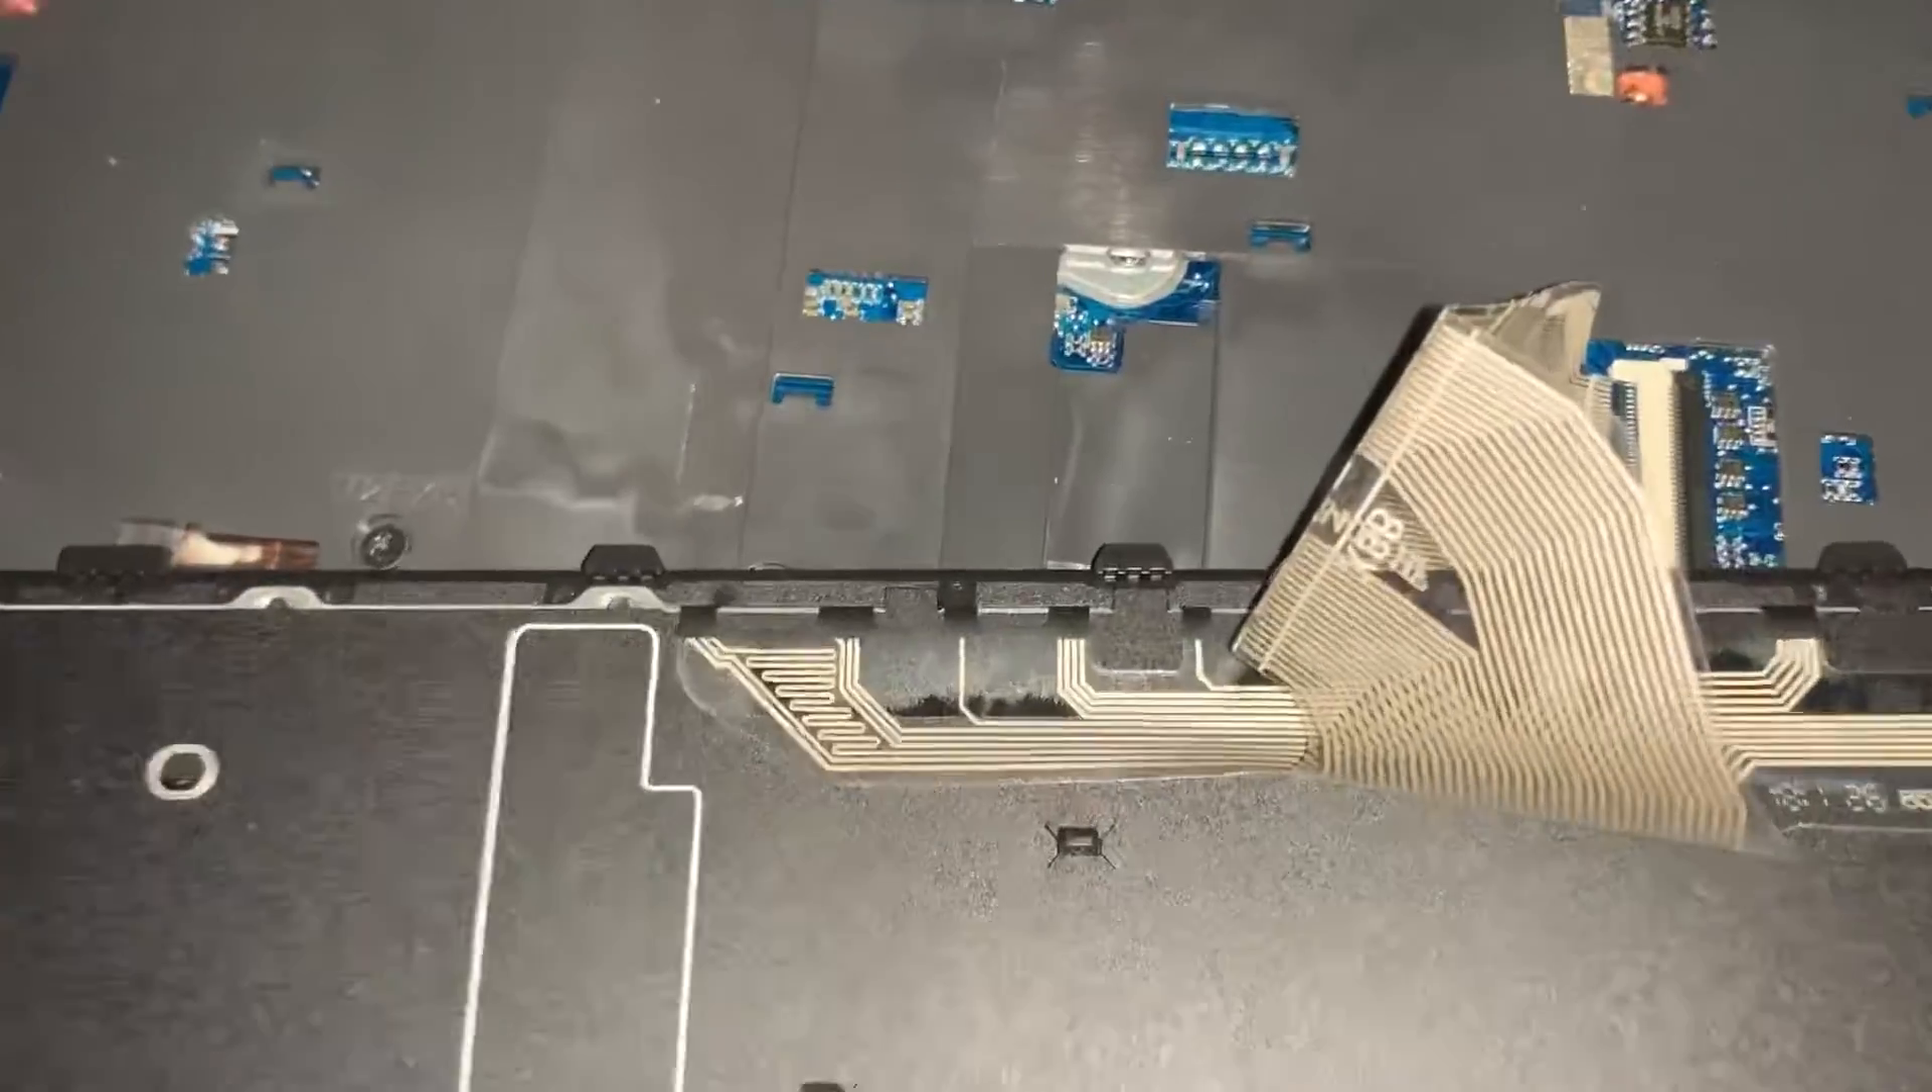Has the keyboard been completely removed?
No.